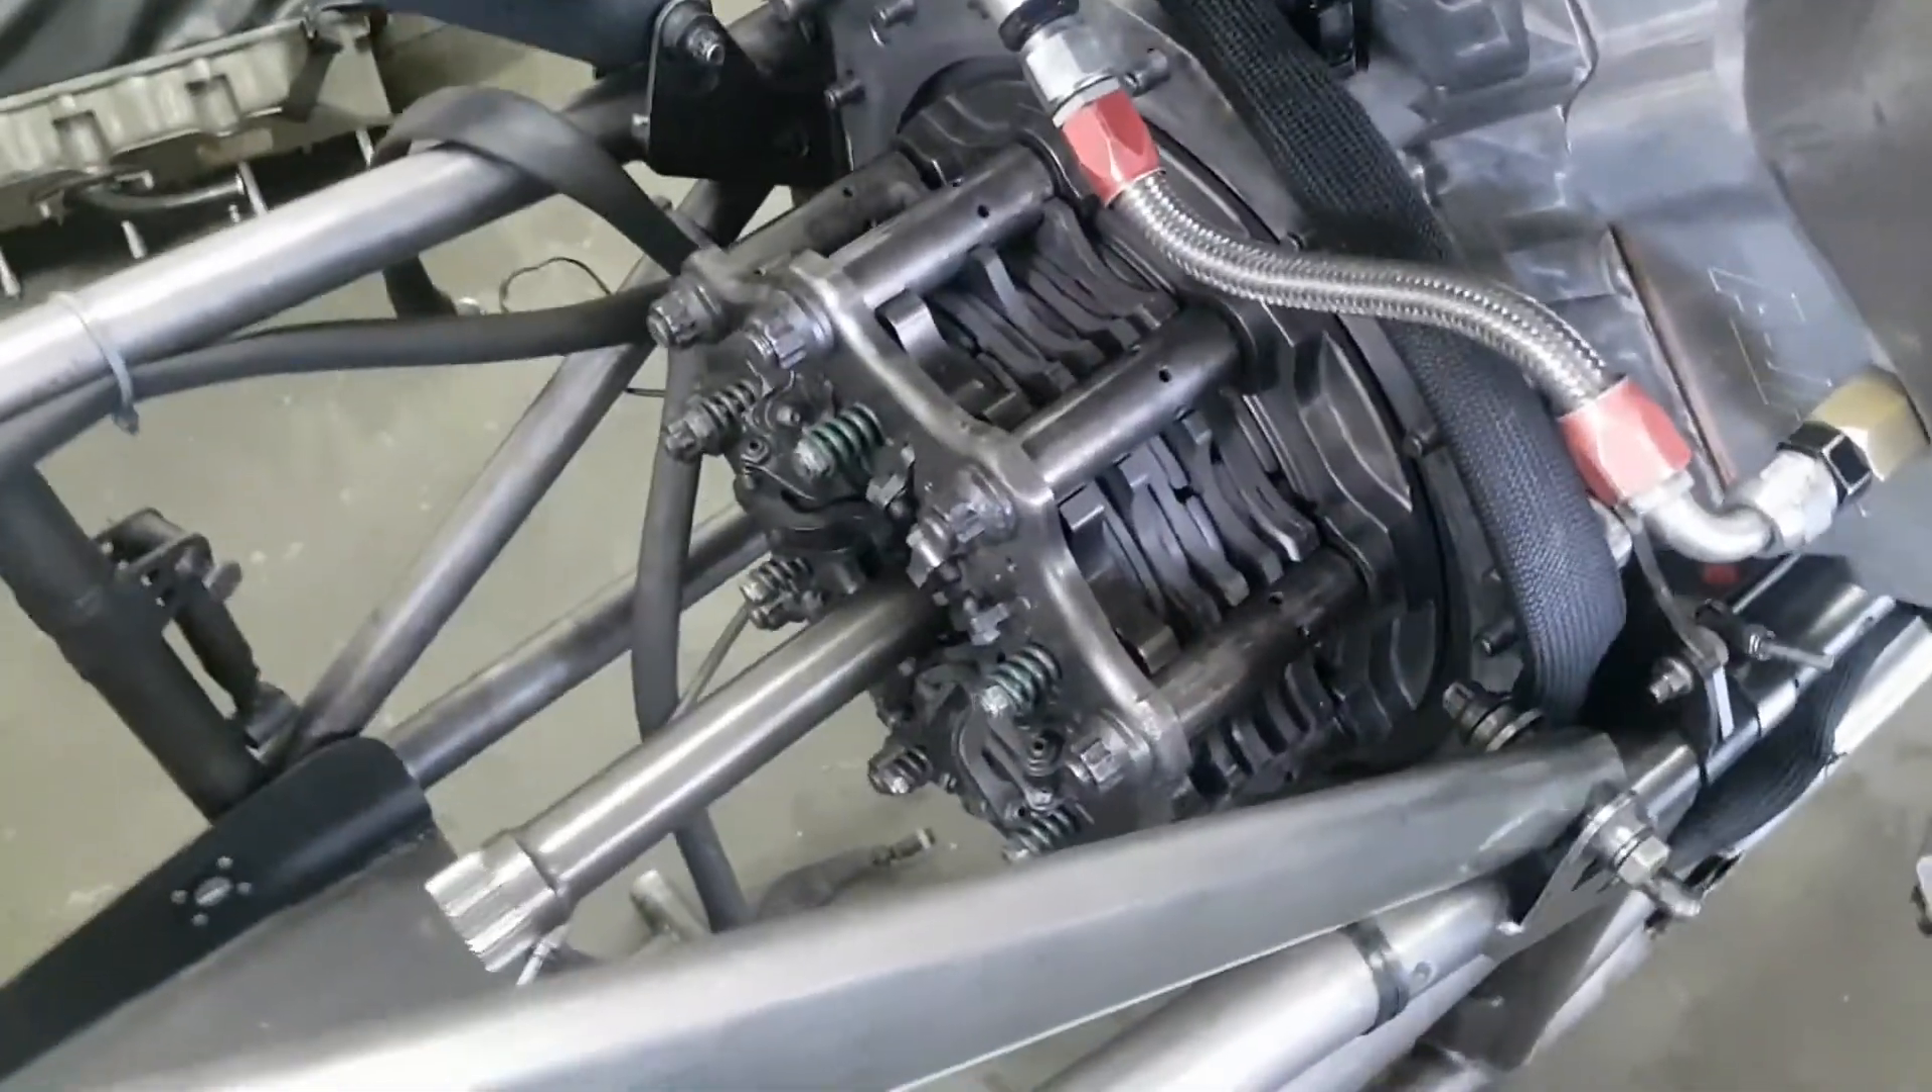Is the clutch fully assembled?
Yes.